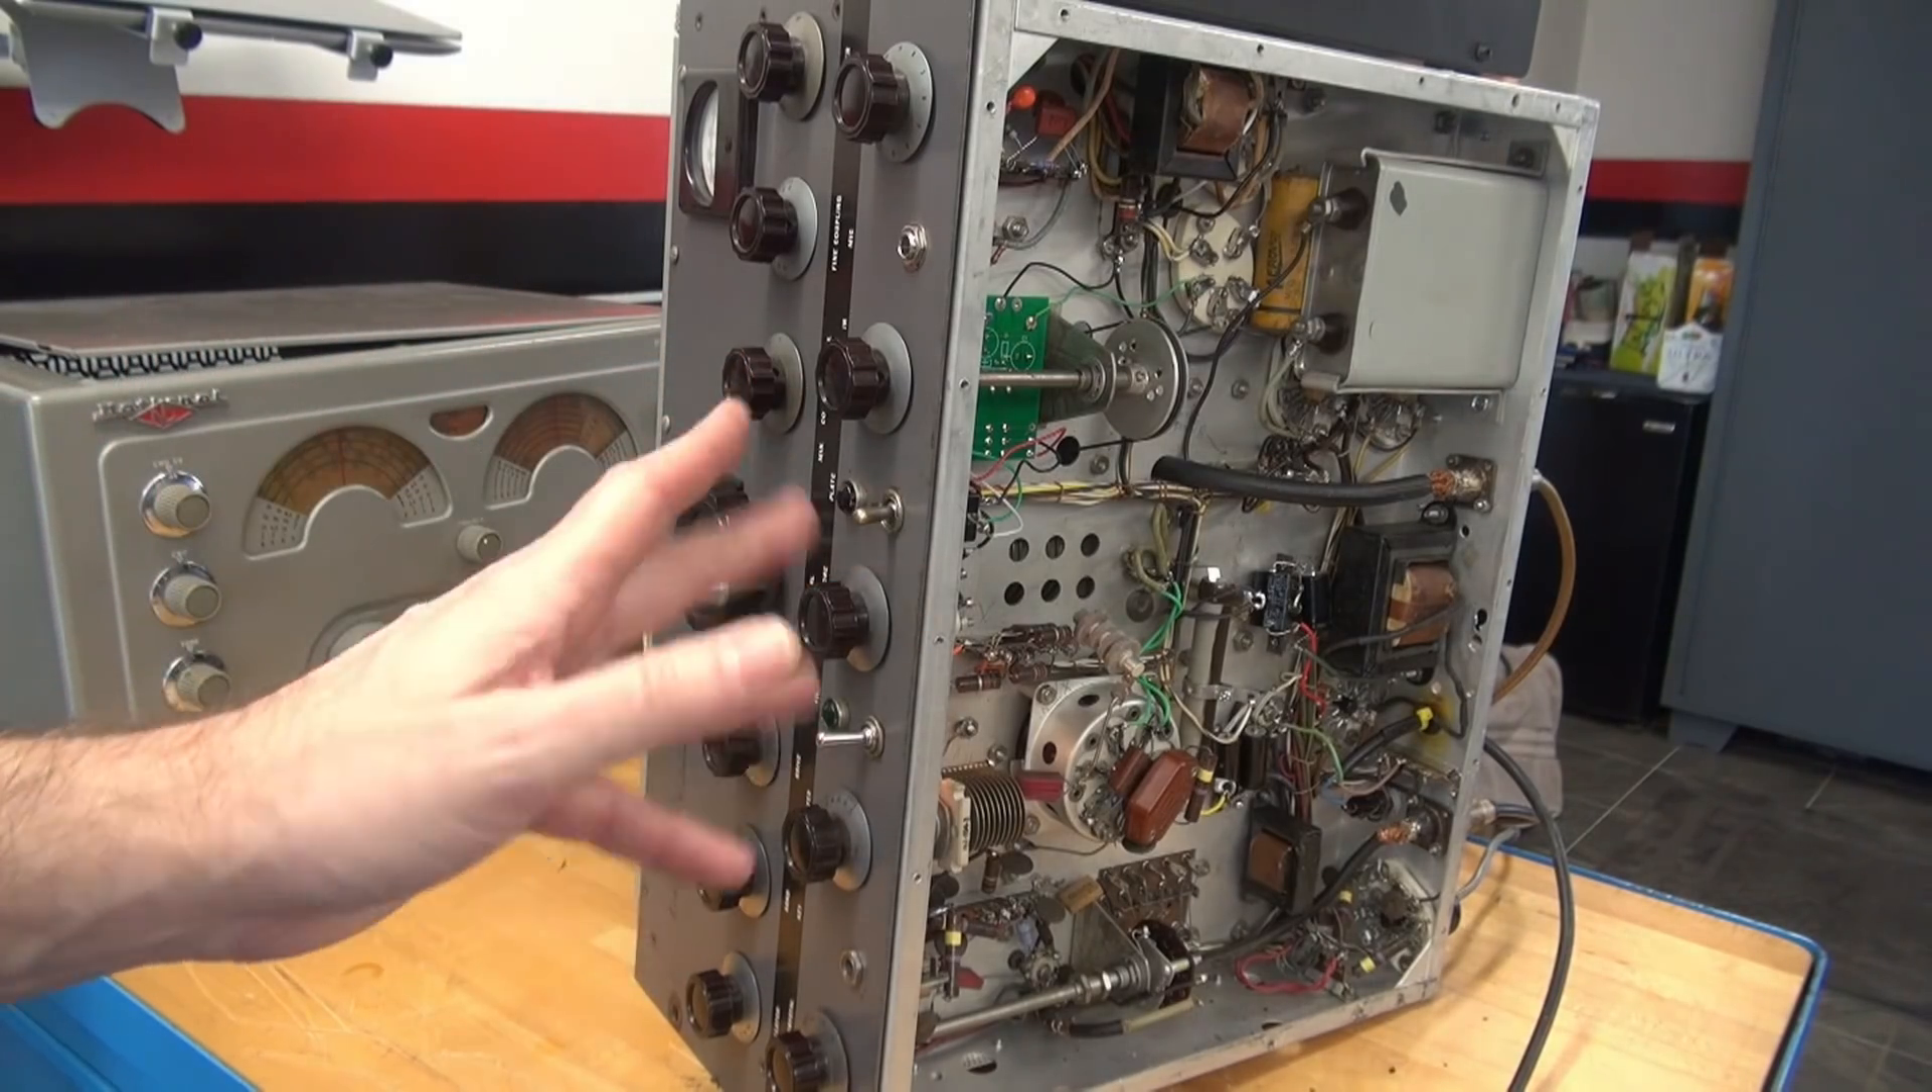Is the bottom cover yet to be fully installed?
Yes.